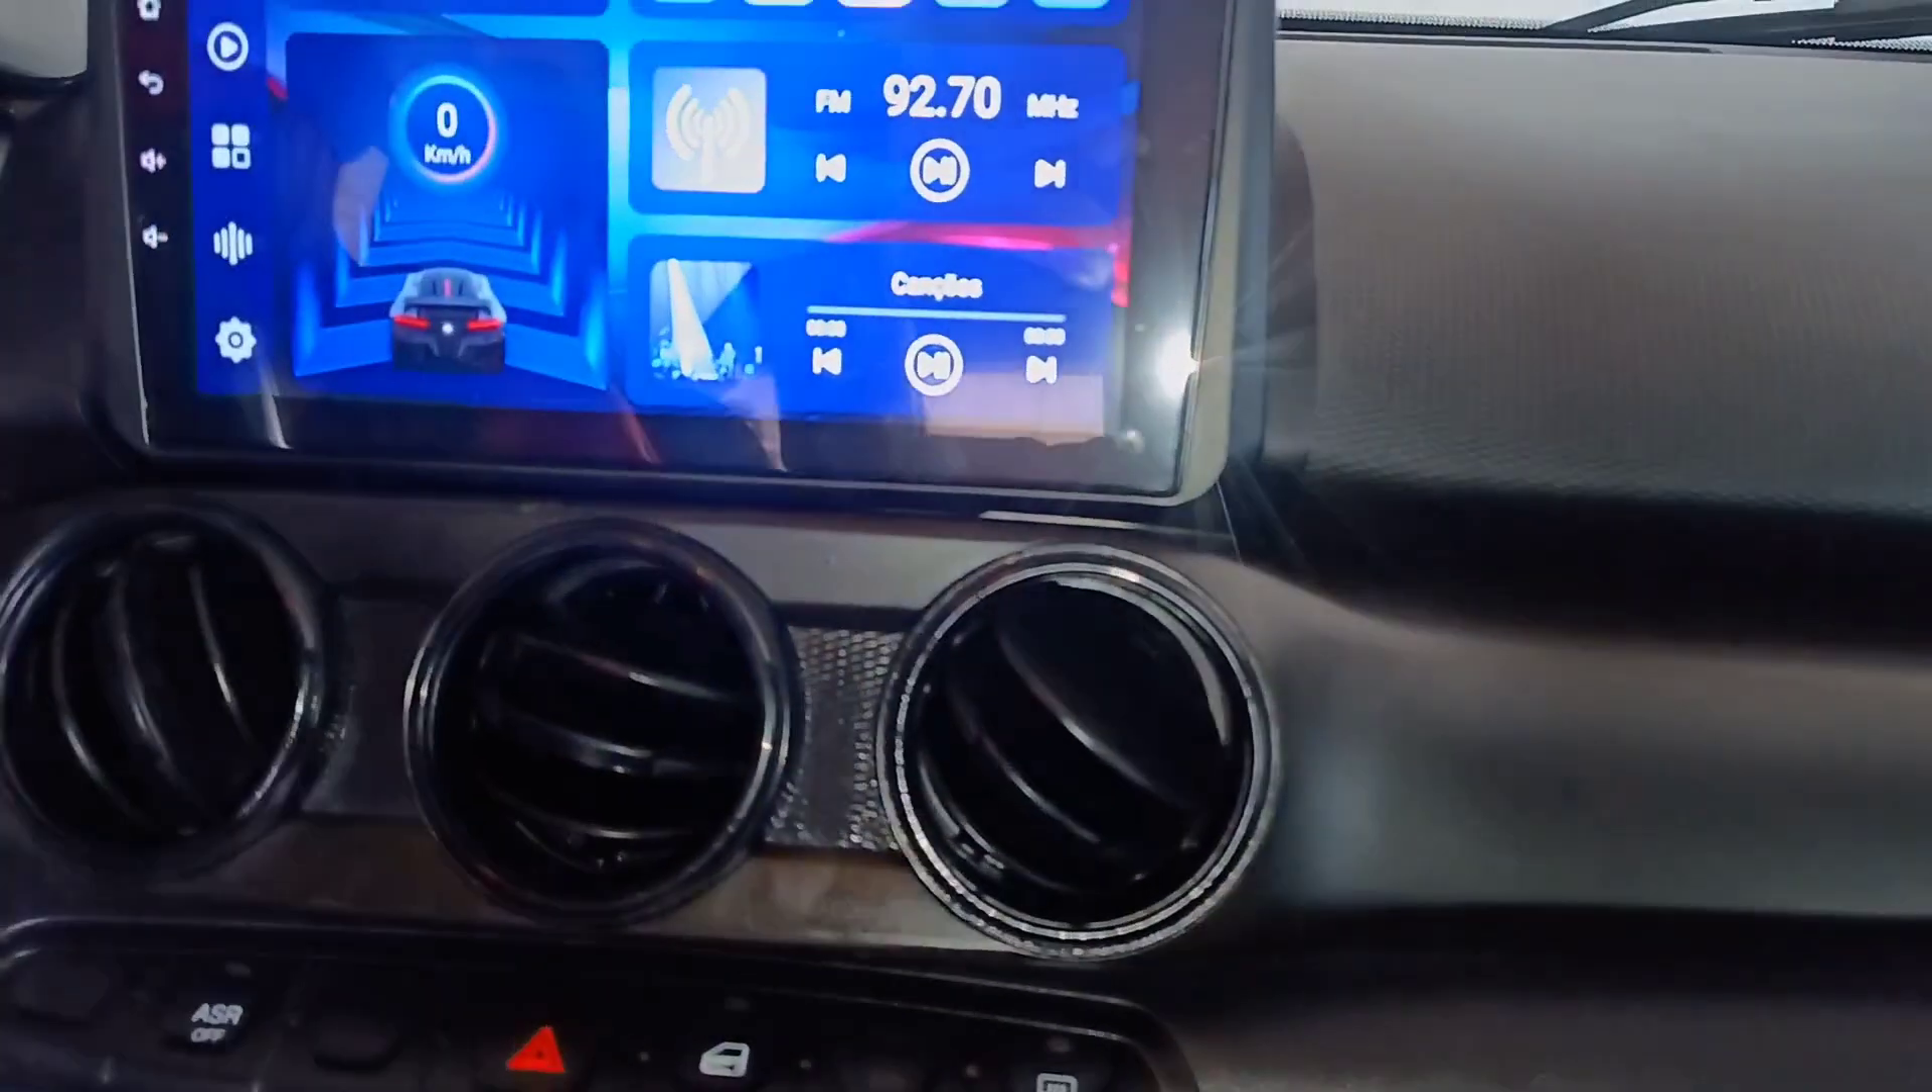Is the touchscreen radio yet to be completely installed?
No.